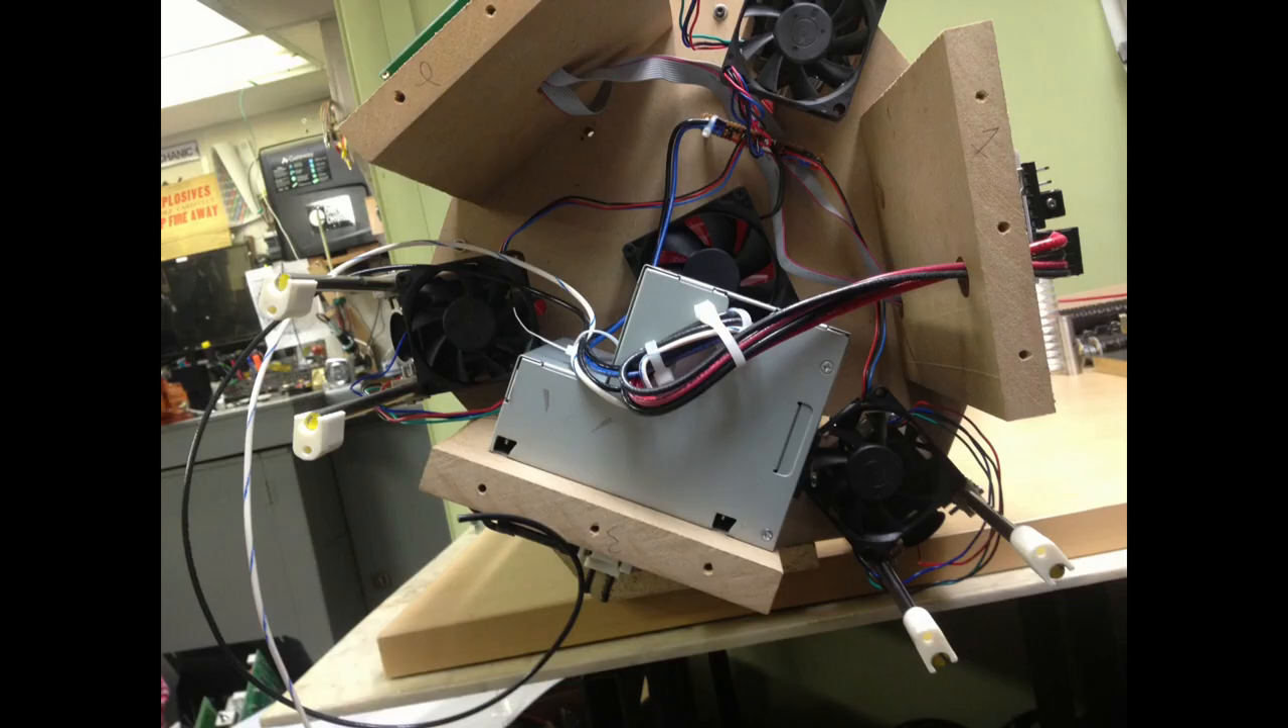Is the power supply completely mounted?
Yes.